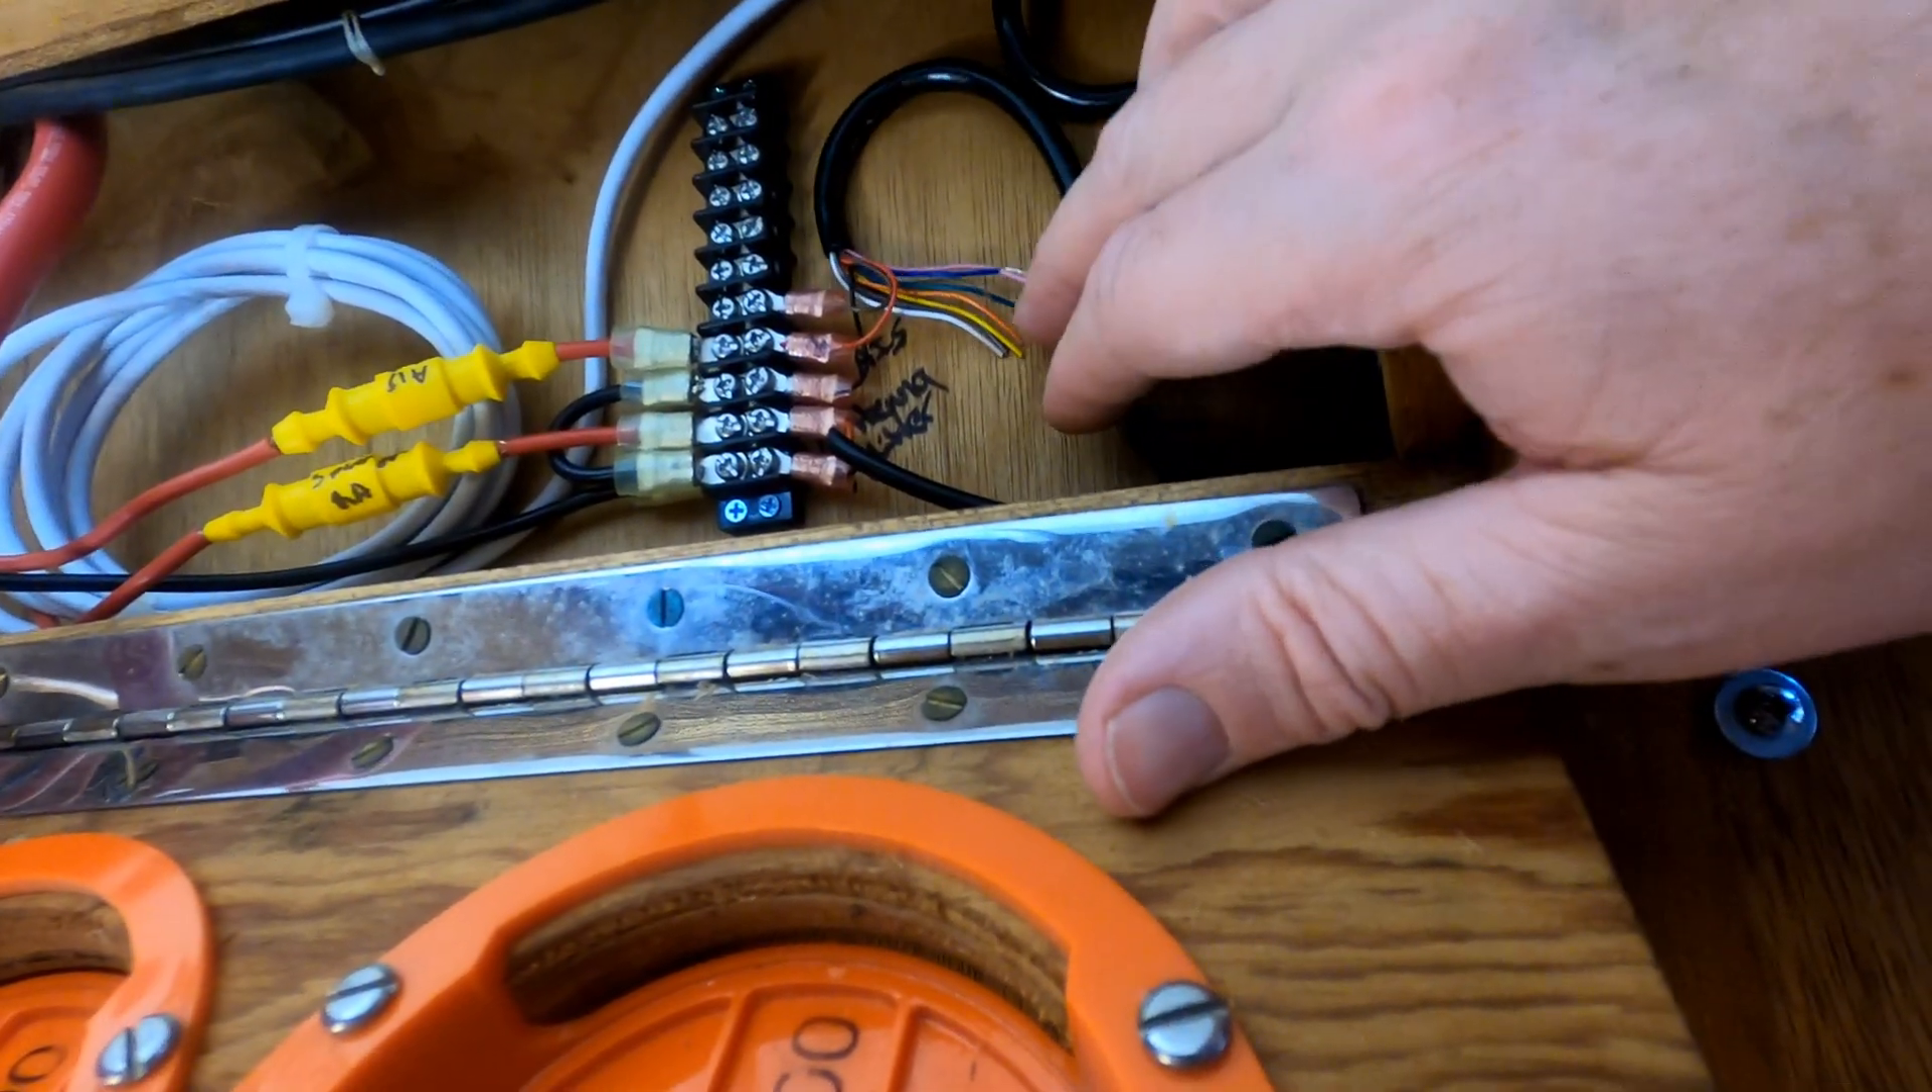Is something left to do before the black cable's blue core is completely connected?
Yes.